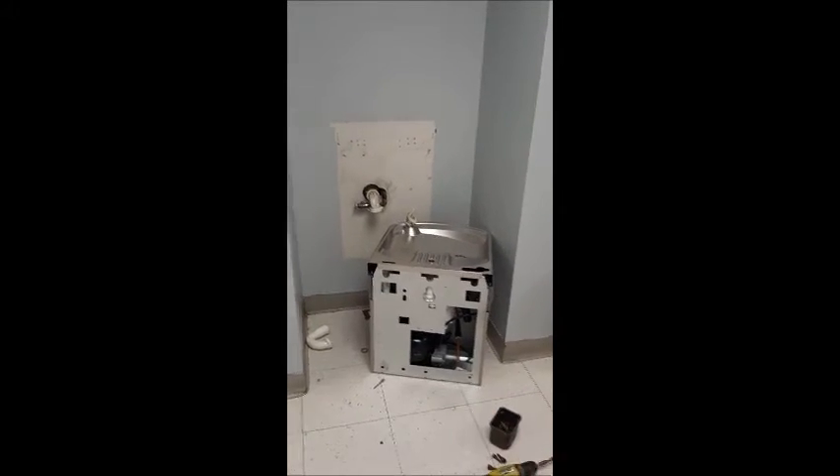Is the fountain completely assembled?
No.